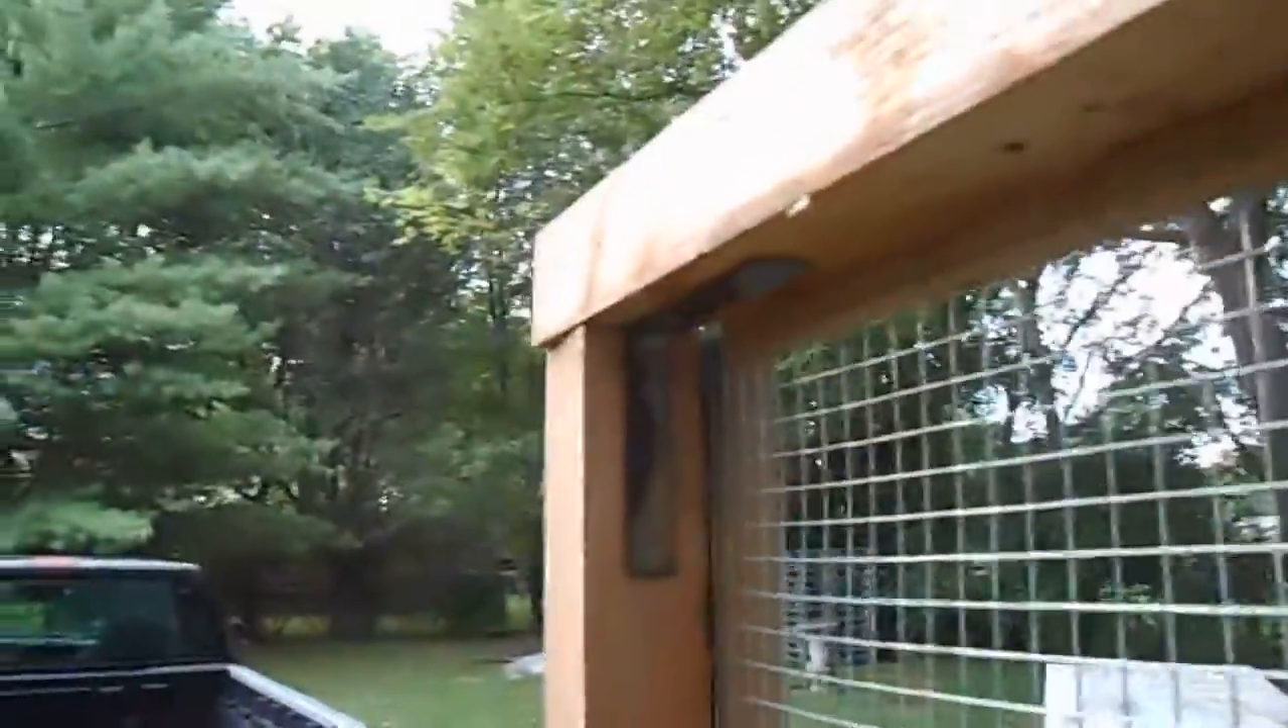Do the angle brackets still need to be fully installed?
No.